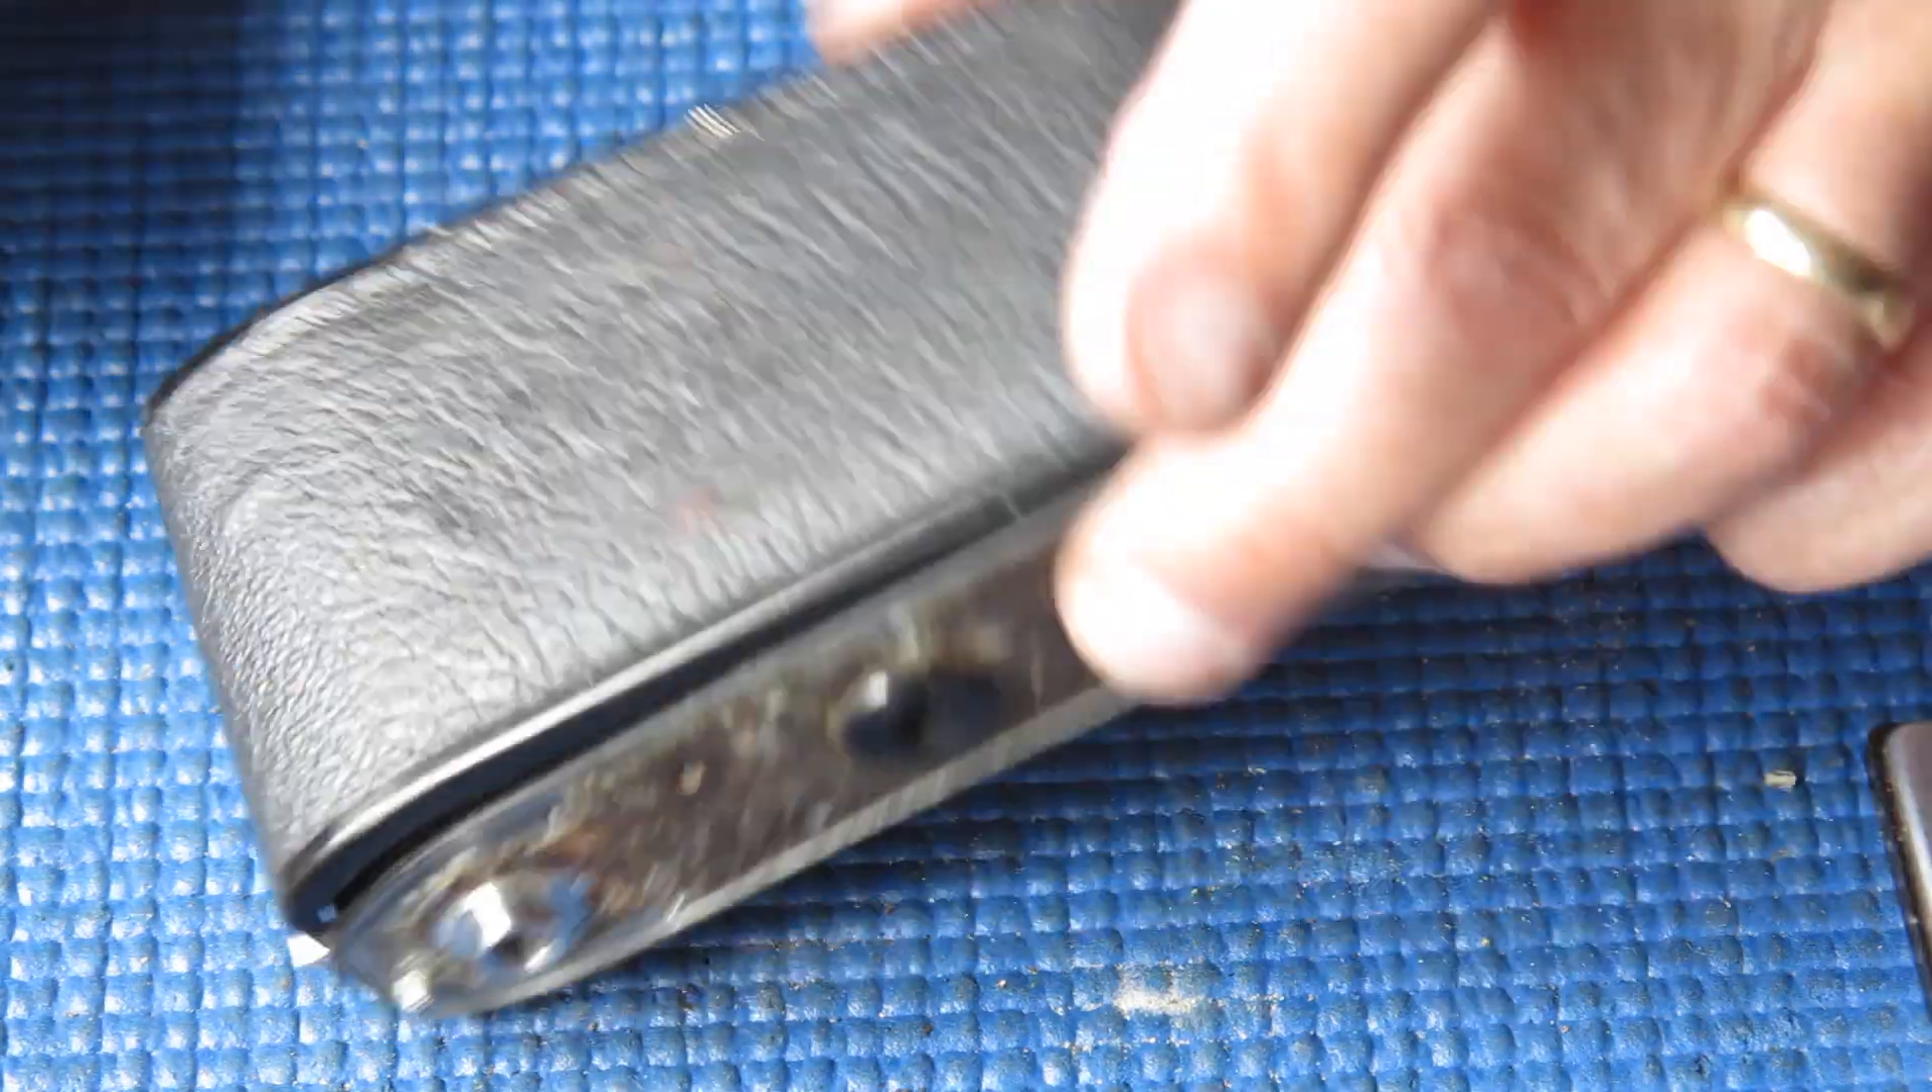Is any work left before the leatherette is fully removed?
Yes.